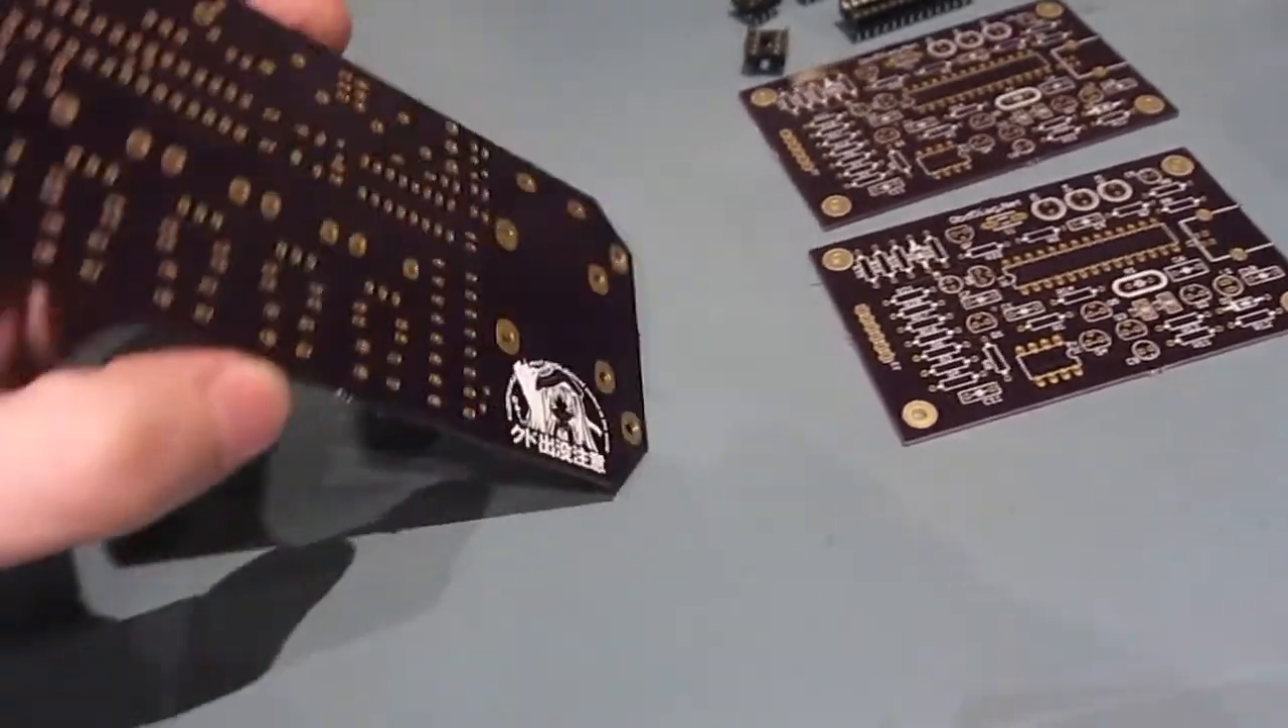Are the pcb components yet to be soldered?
Yes.